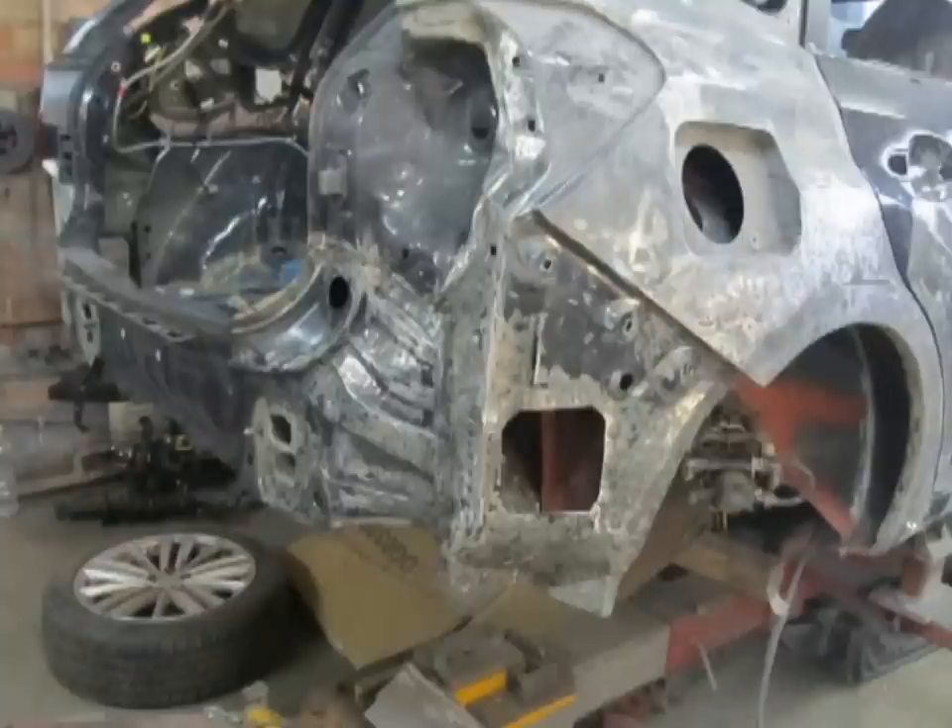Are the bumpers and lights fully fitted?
No.